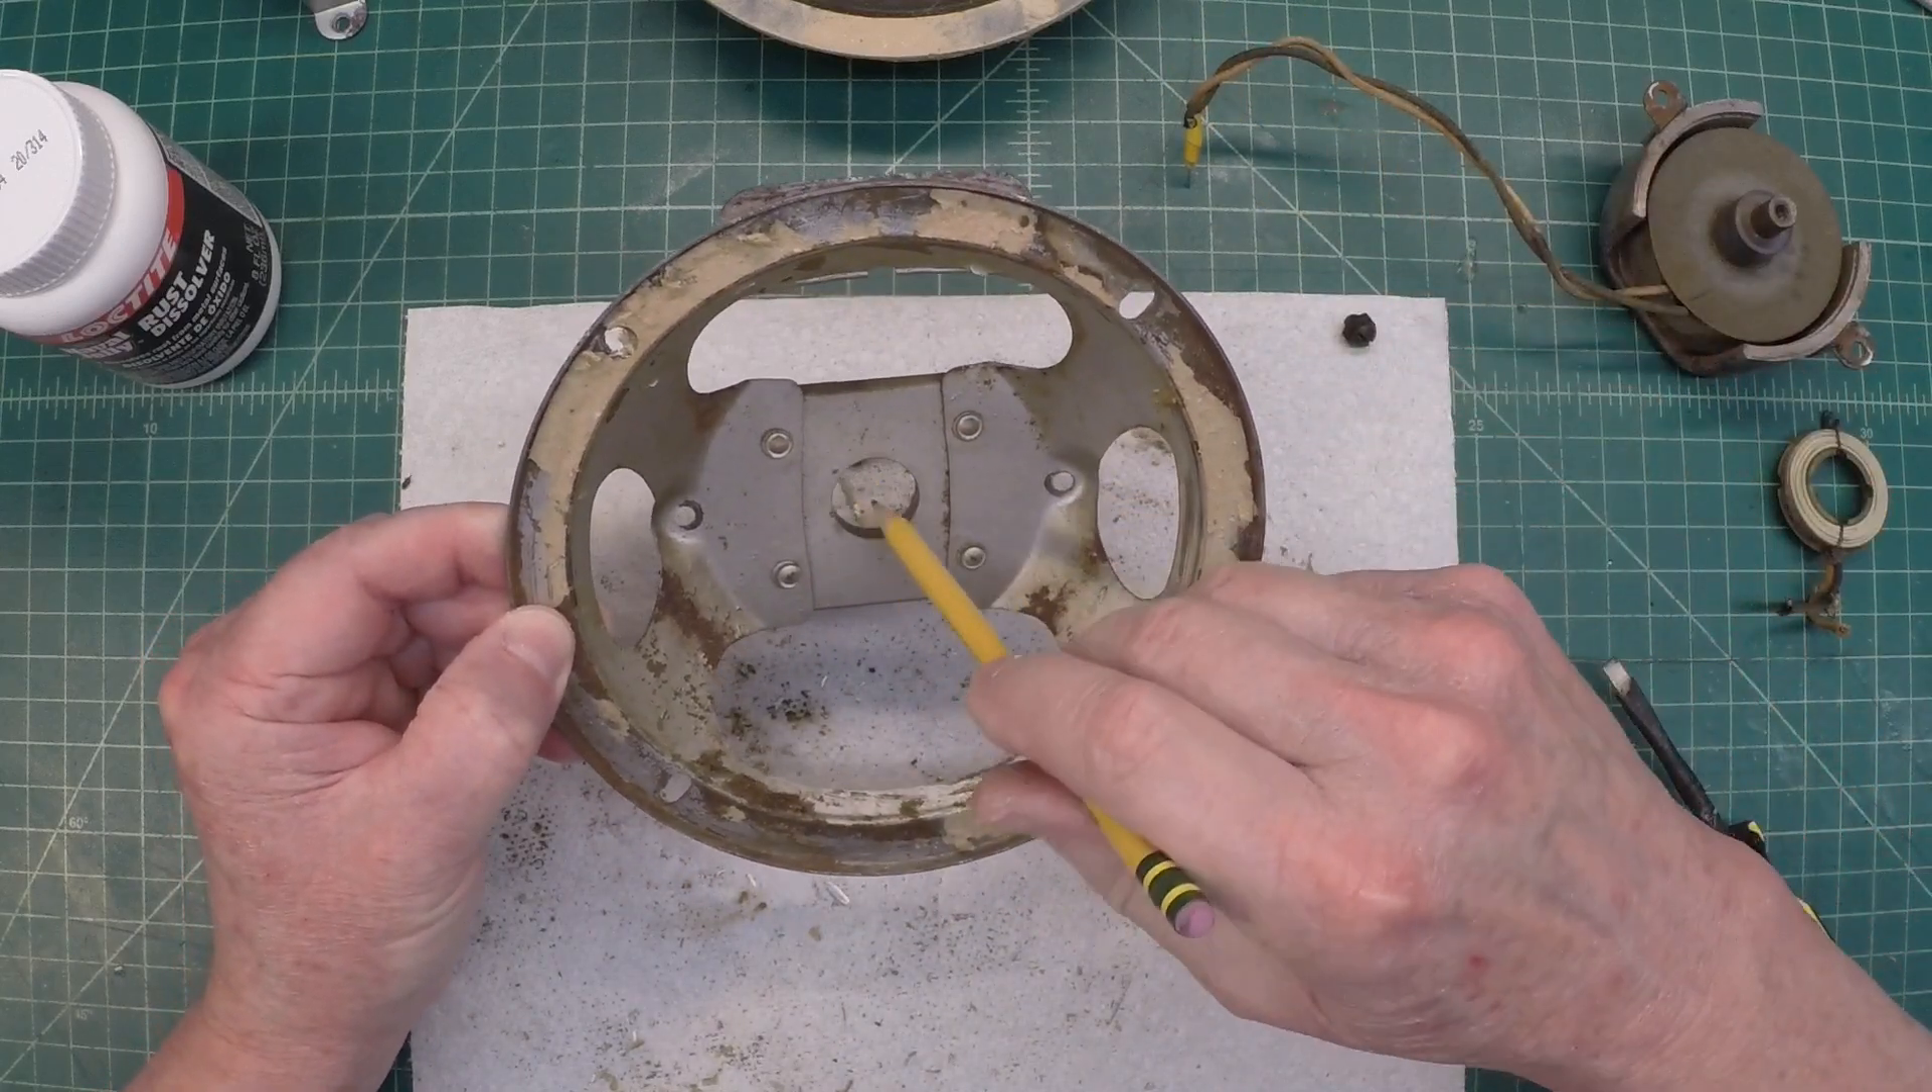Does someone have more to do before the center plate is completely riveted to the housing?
No.